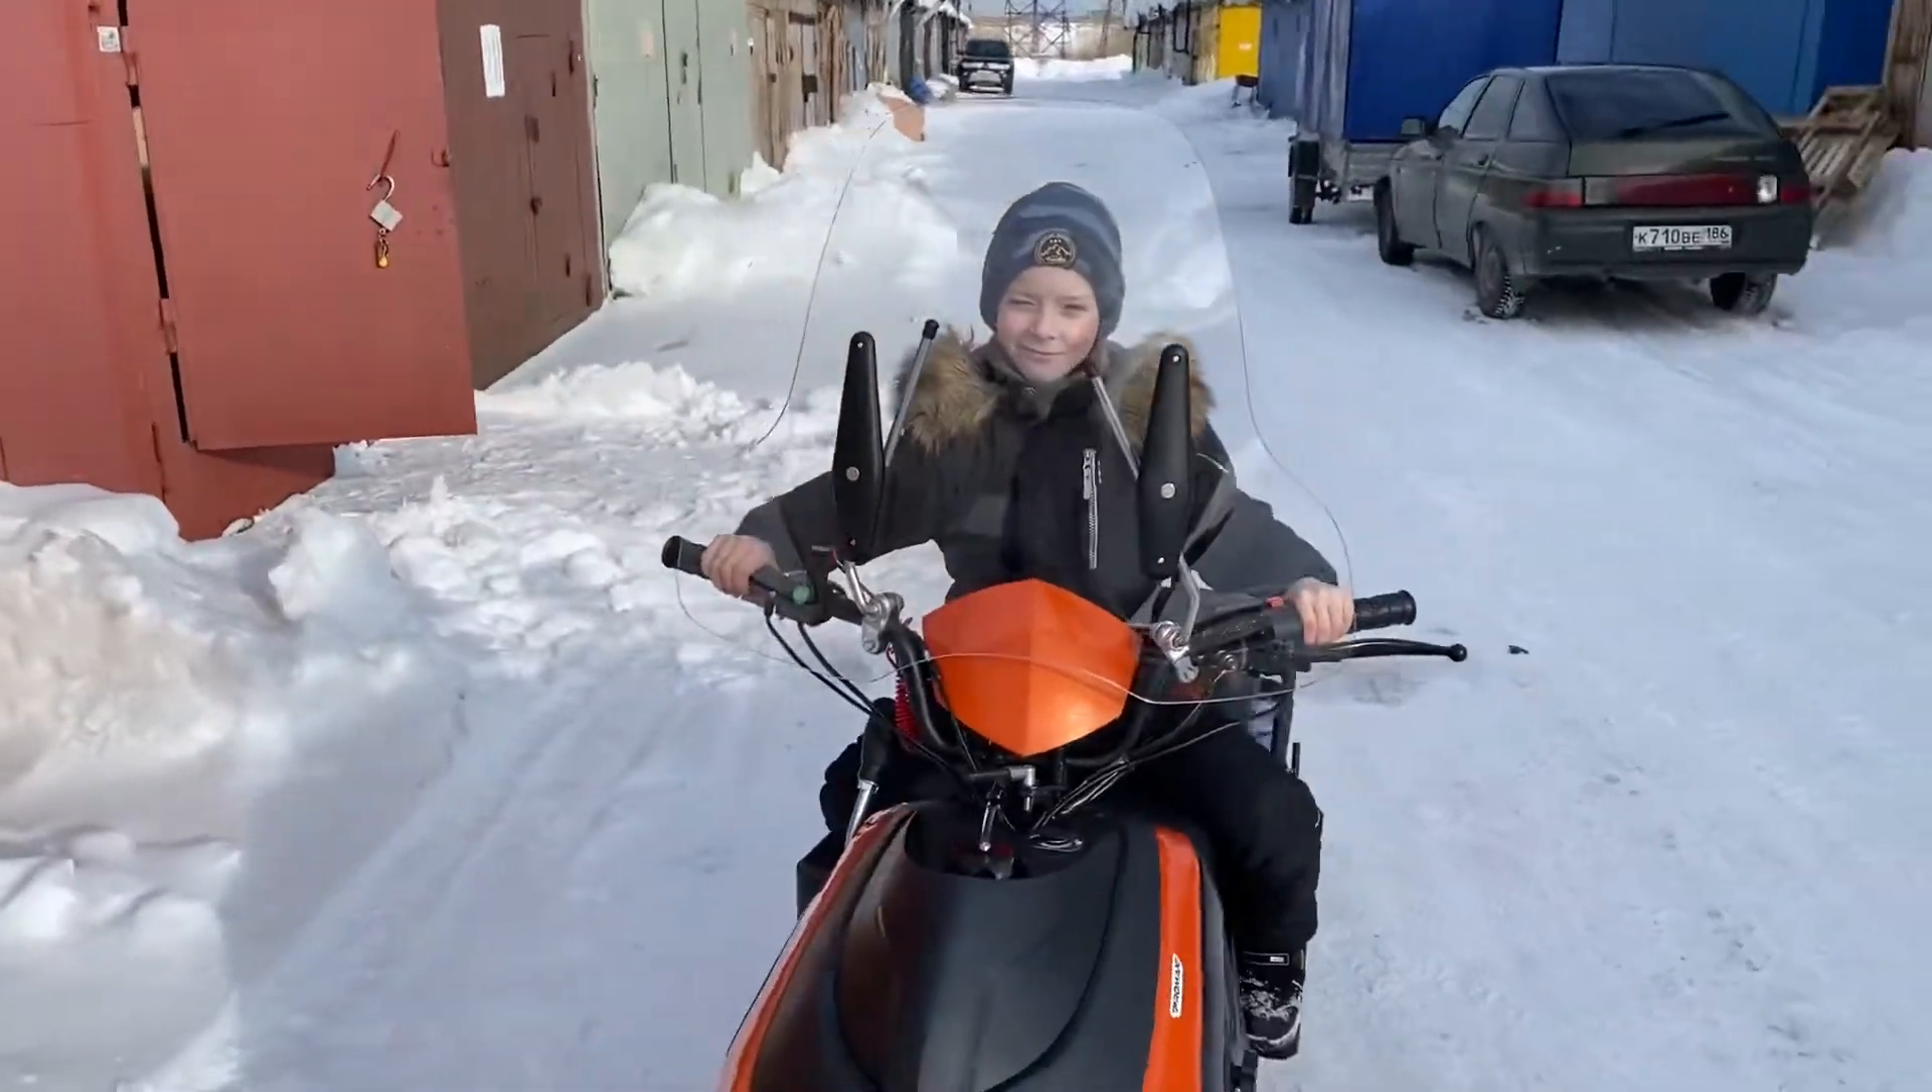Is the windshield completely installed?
Yes.